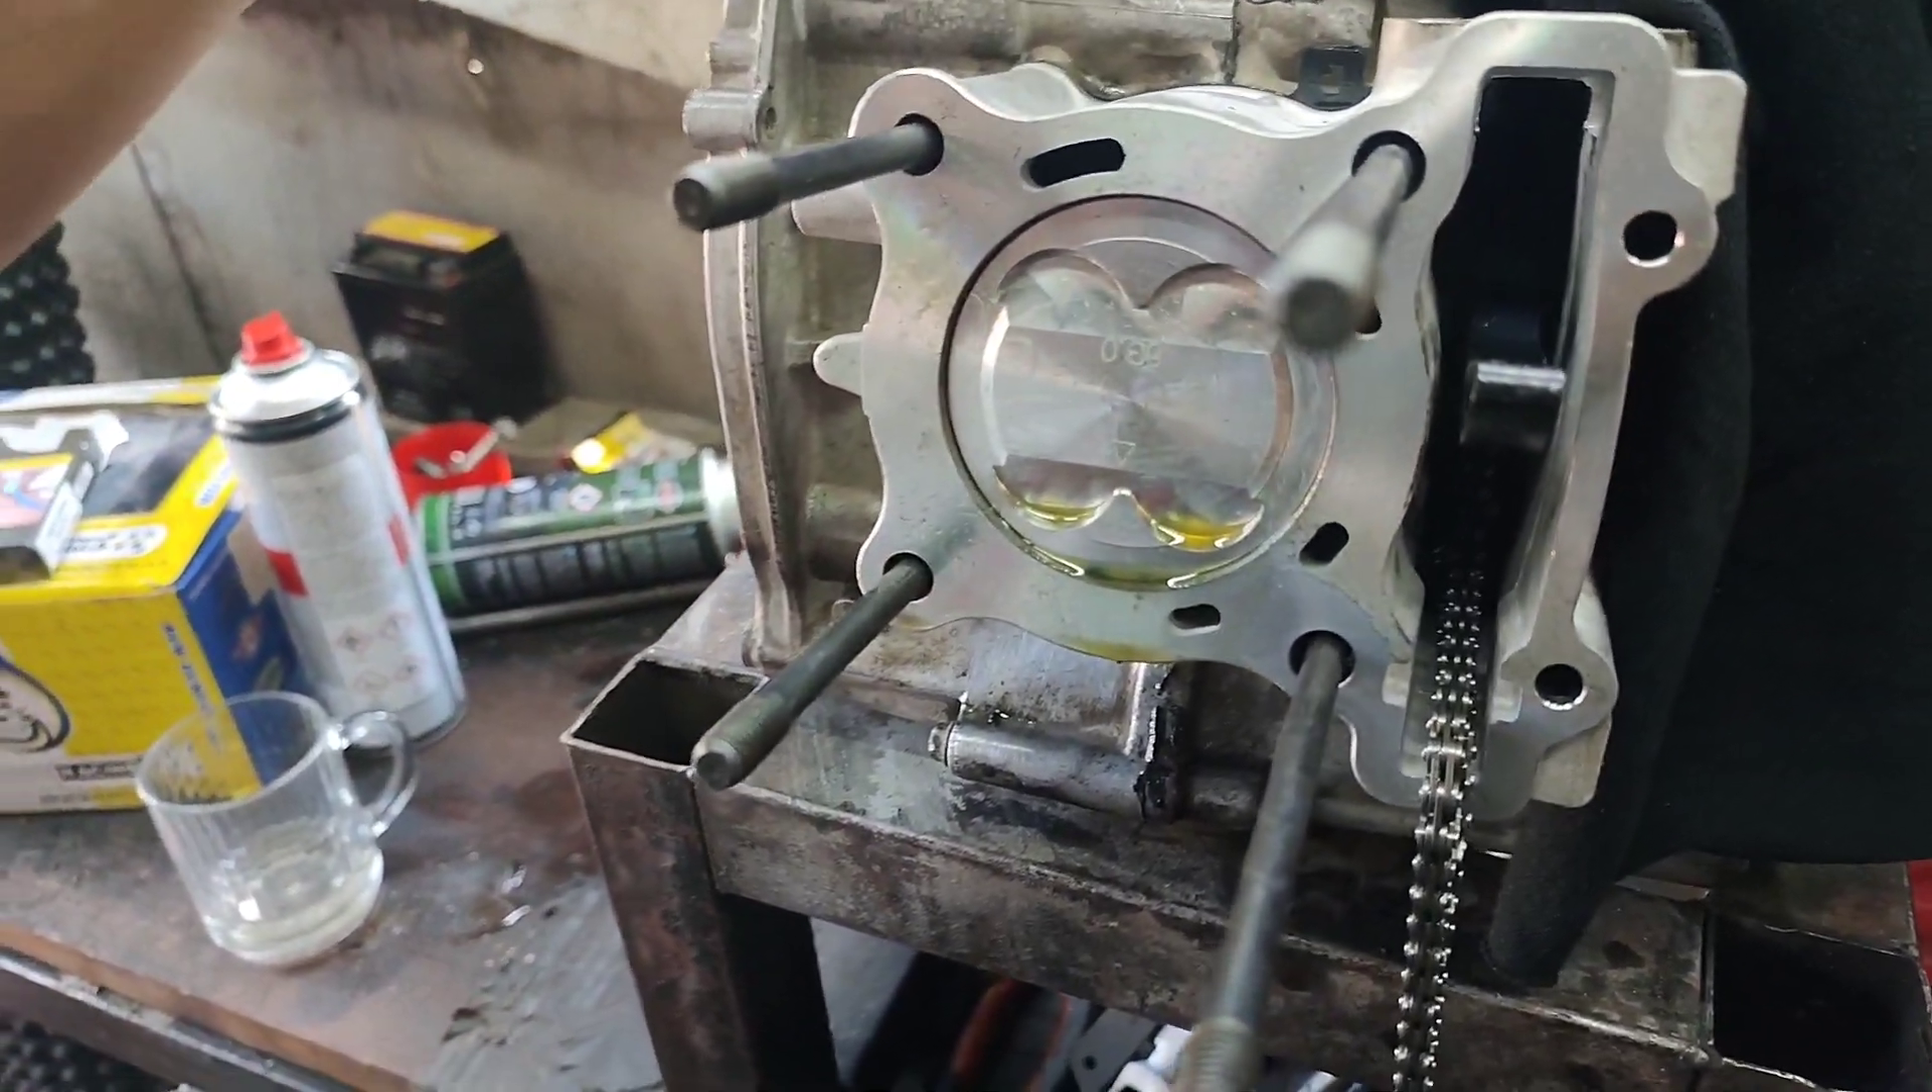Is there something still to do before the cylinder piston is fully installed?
No.